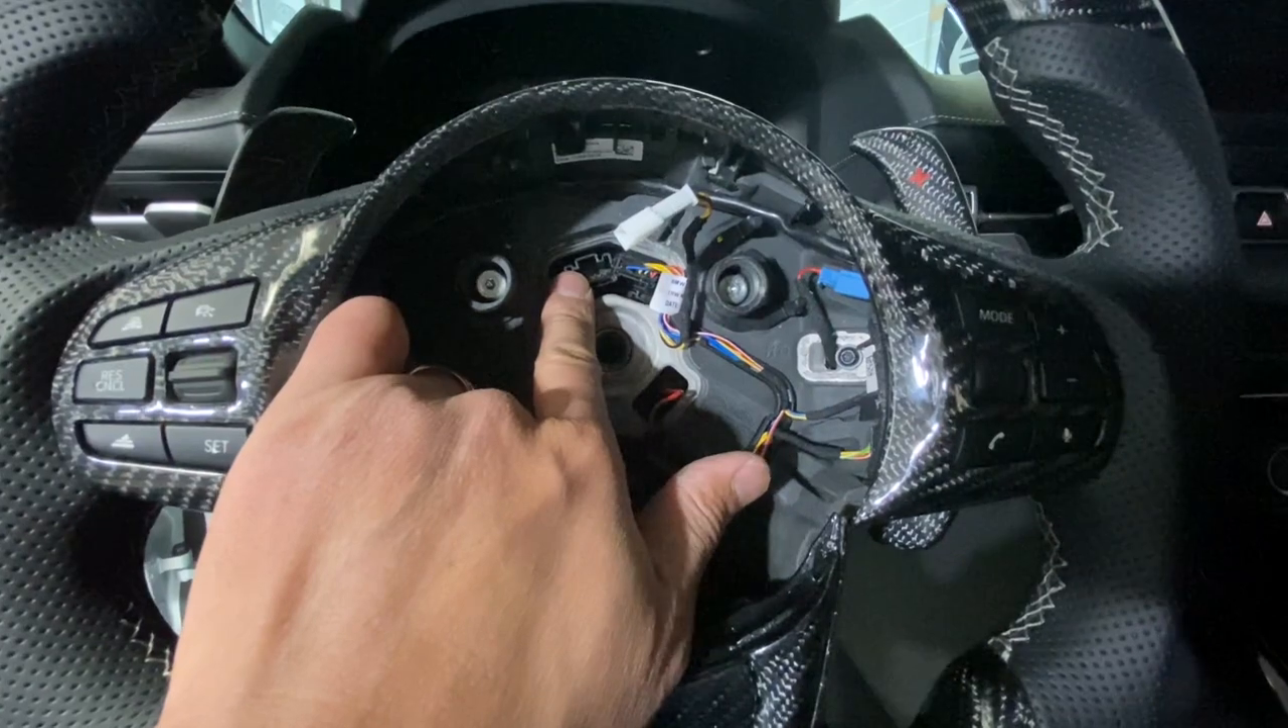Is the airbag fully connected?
No.